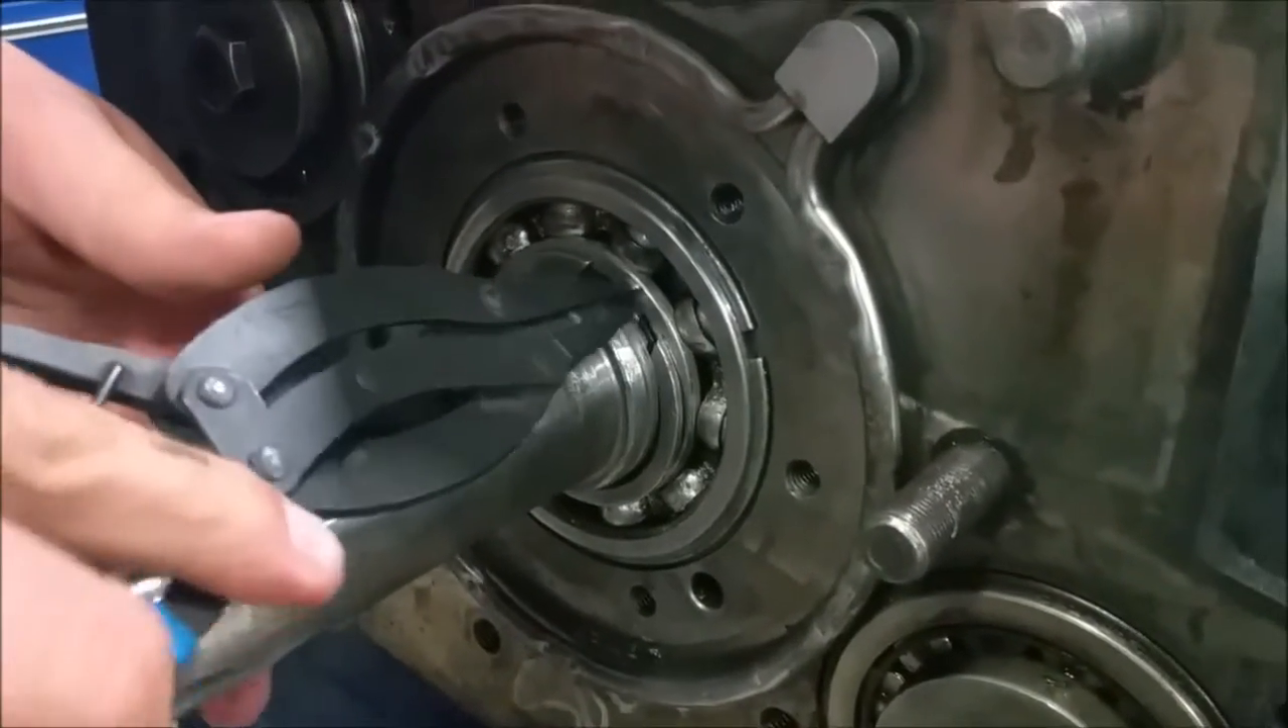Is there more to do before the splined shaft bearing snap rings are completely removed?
Yes.